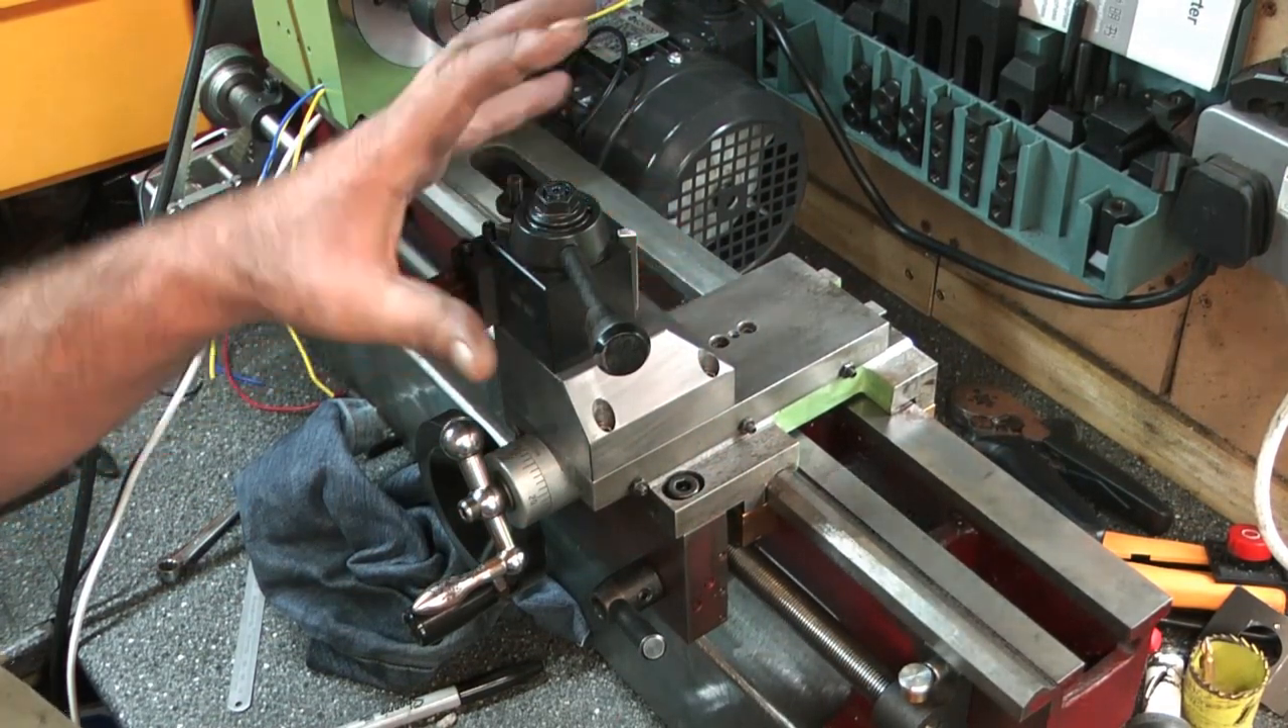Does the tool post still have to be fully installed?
No.